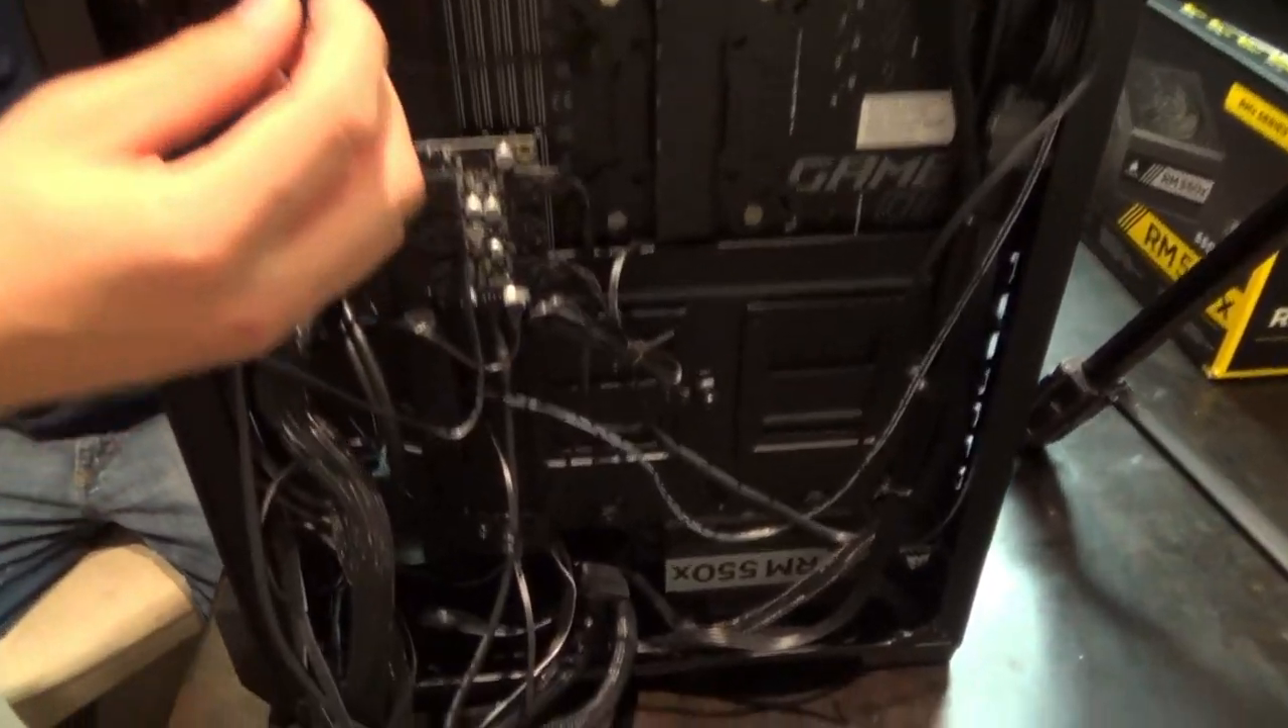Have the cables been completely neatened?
No.